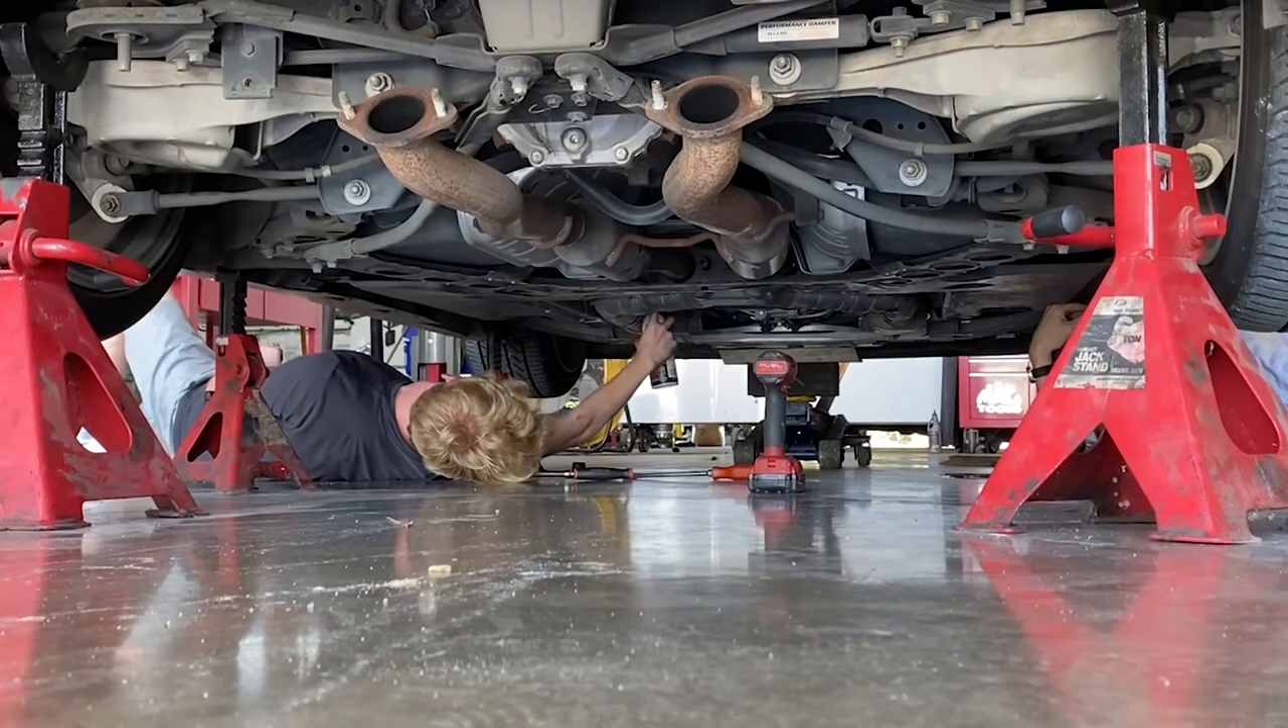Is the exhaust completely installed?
No.